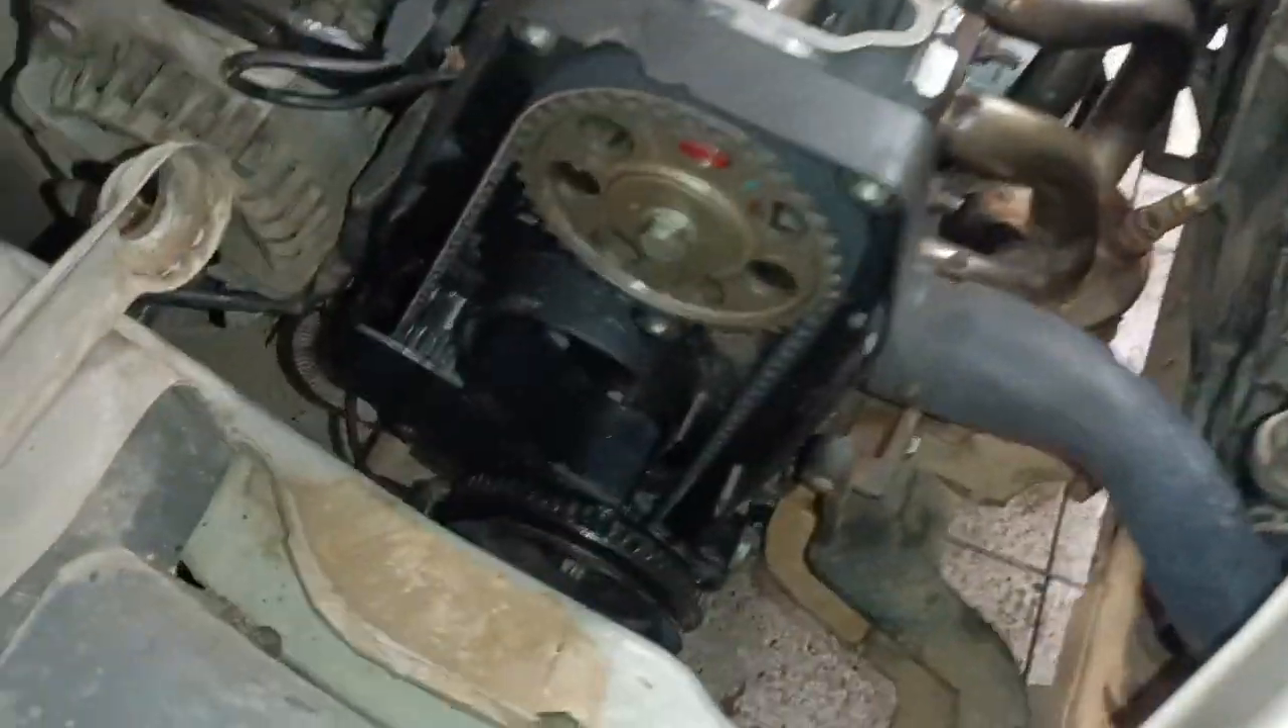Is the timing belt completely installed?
Yes.